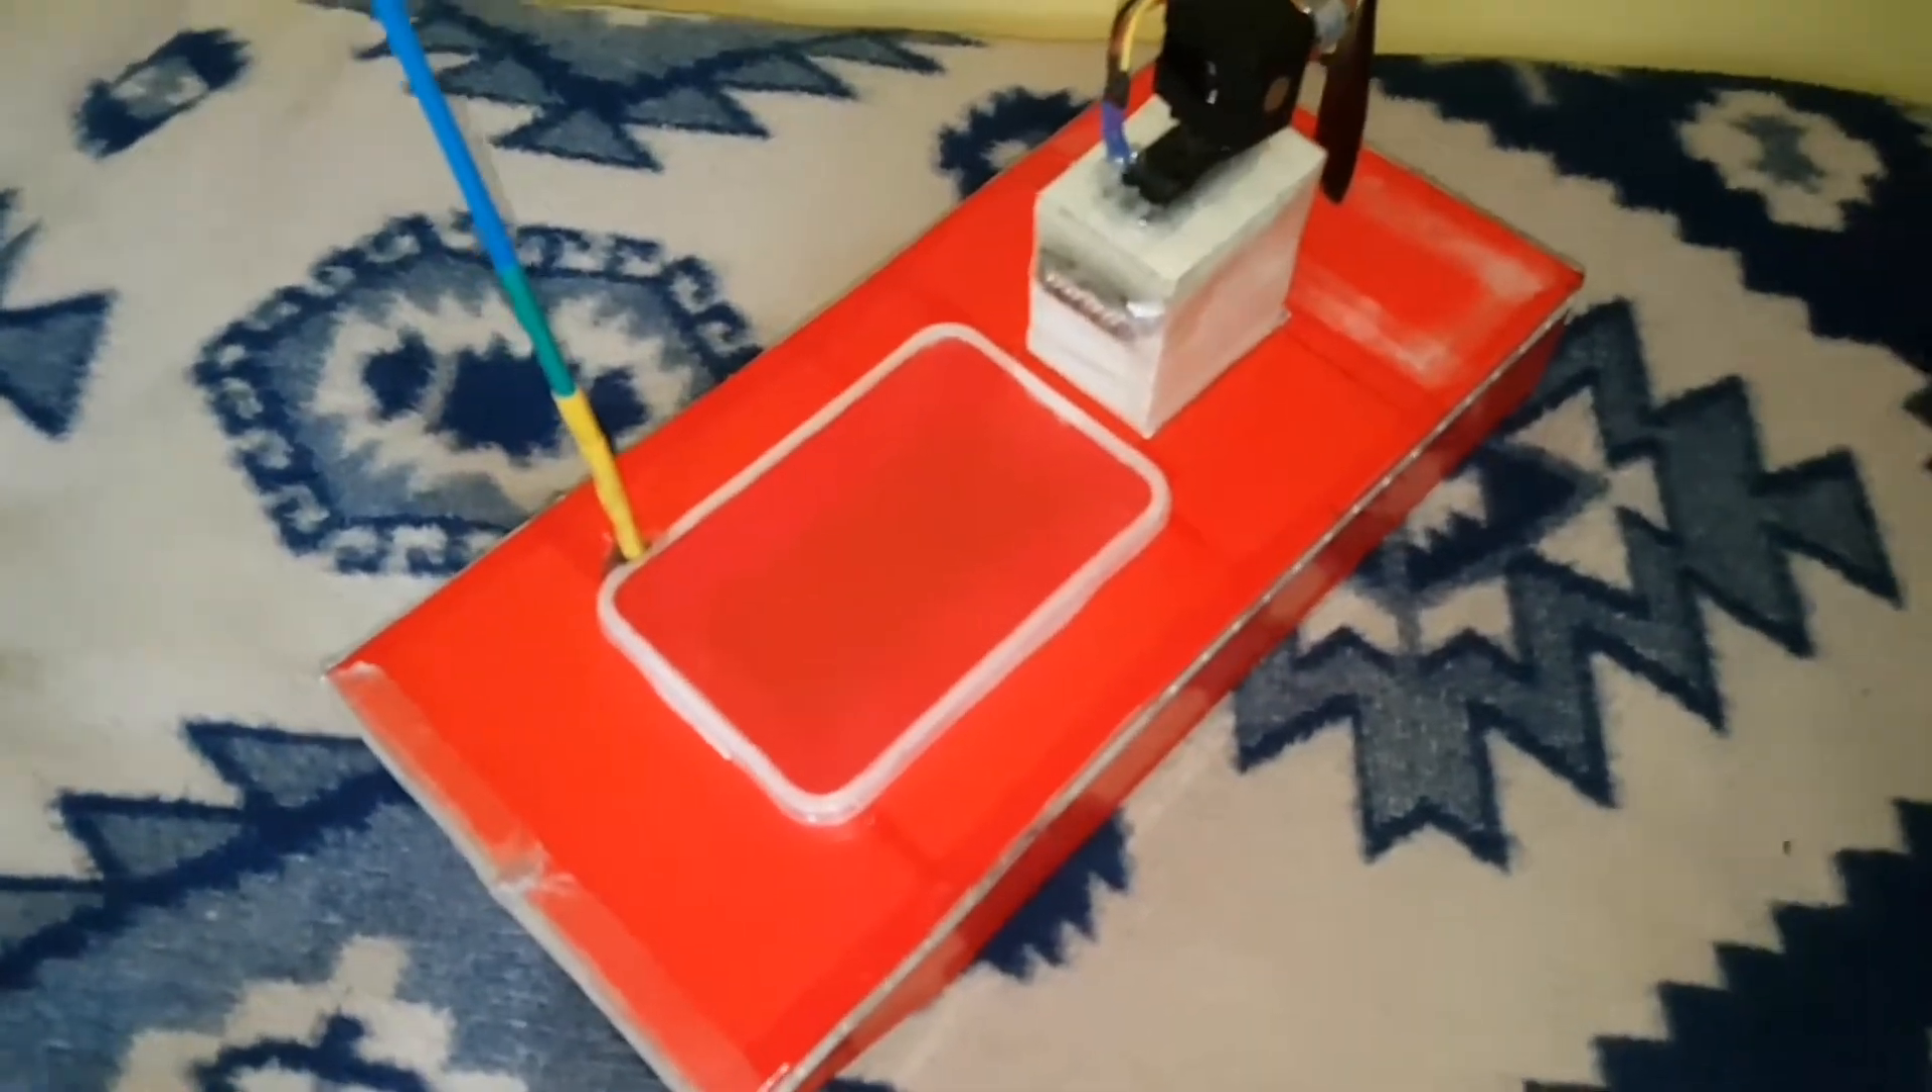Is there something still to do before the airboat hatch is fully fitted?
No.